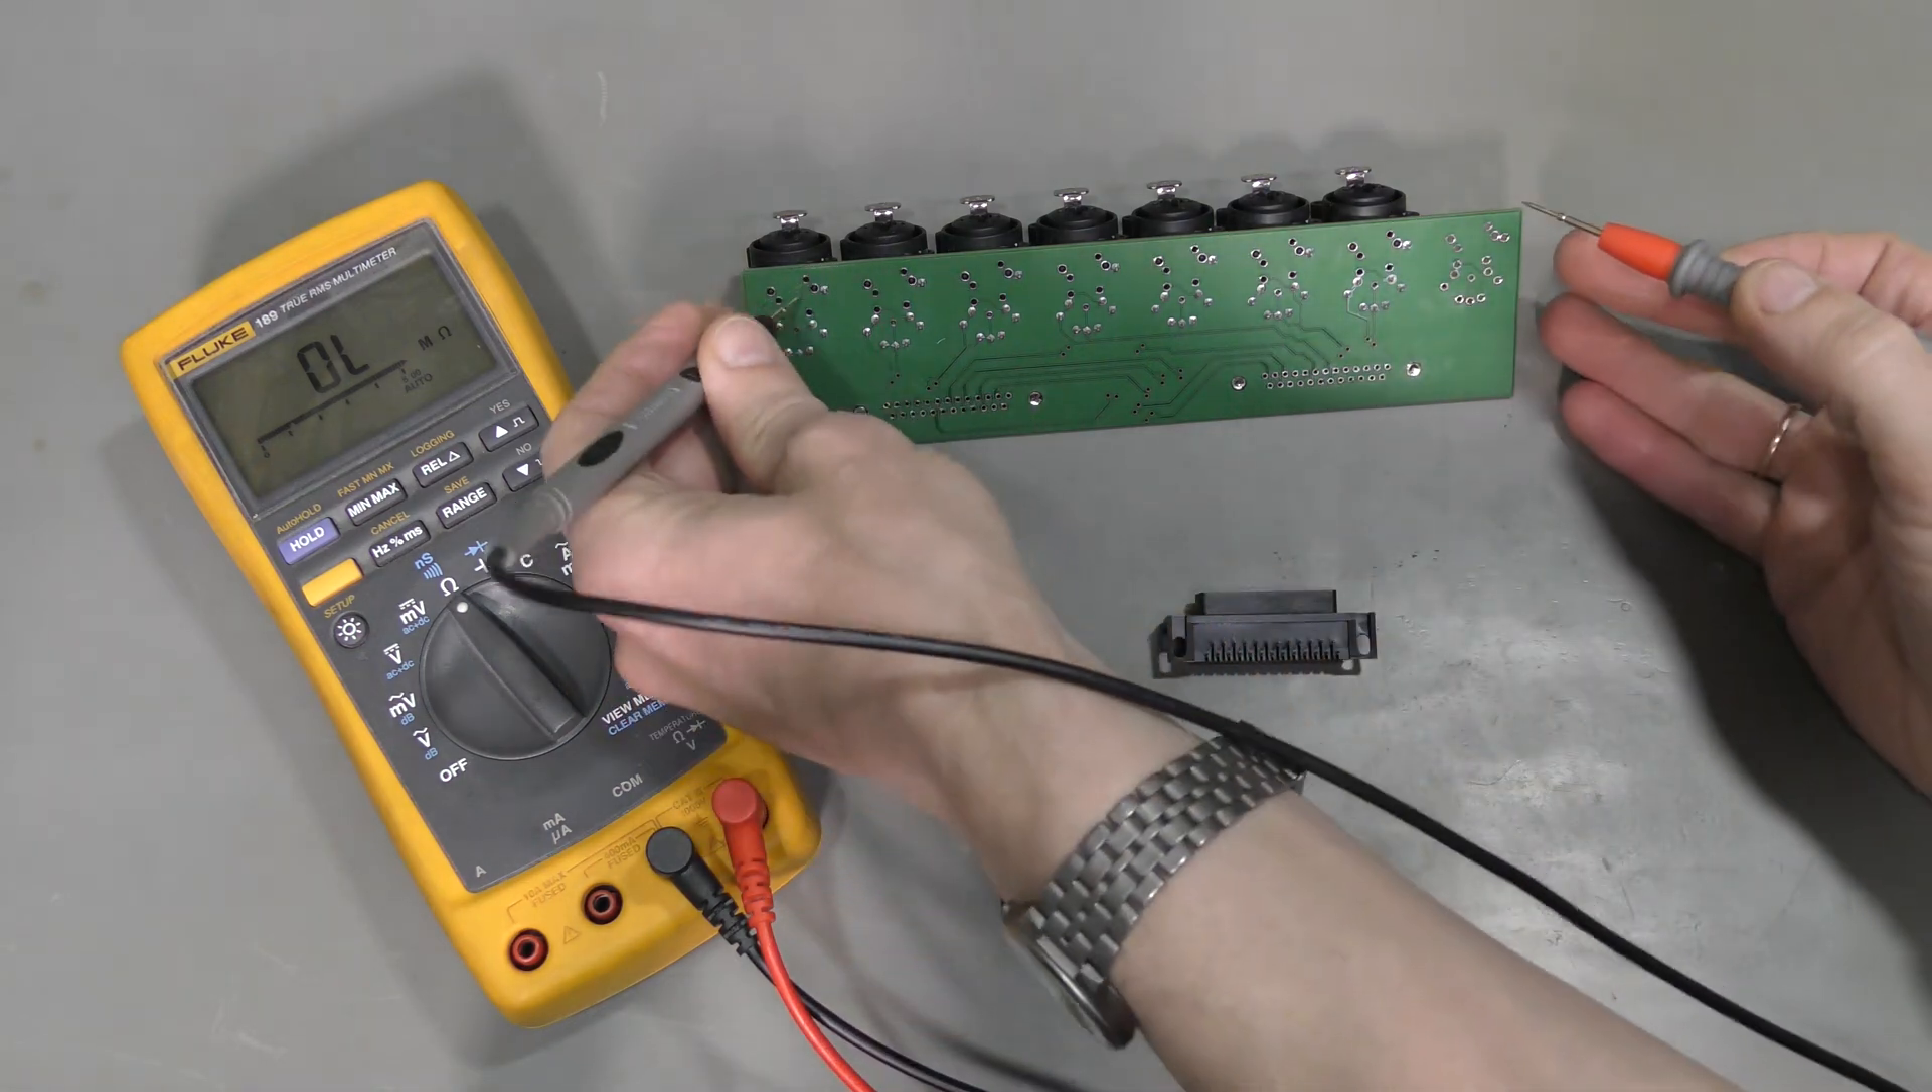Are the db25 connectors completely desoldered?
Yes.